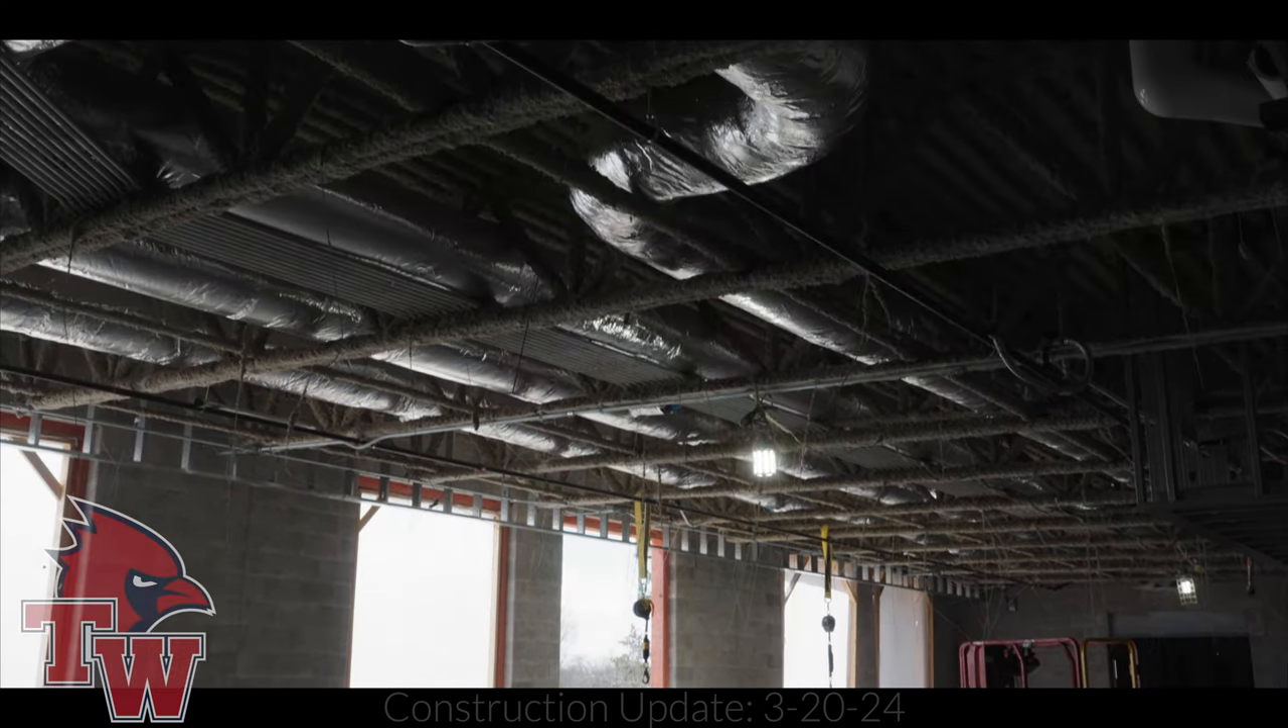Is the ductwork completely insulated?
Yes.